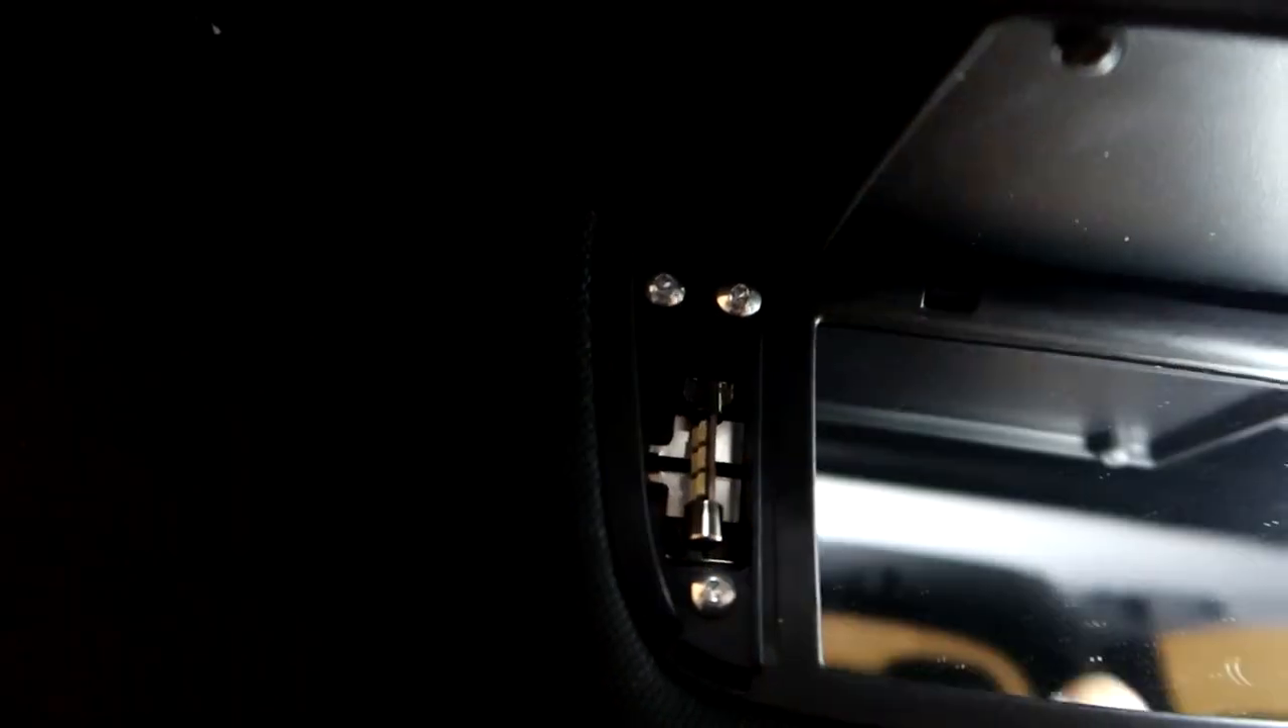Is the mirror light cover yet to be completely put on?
Yes.